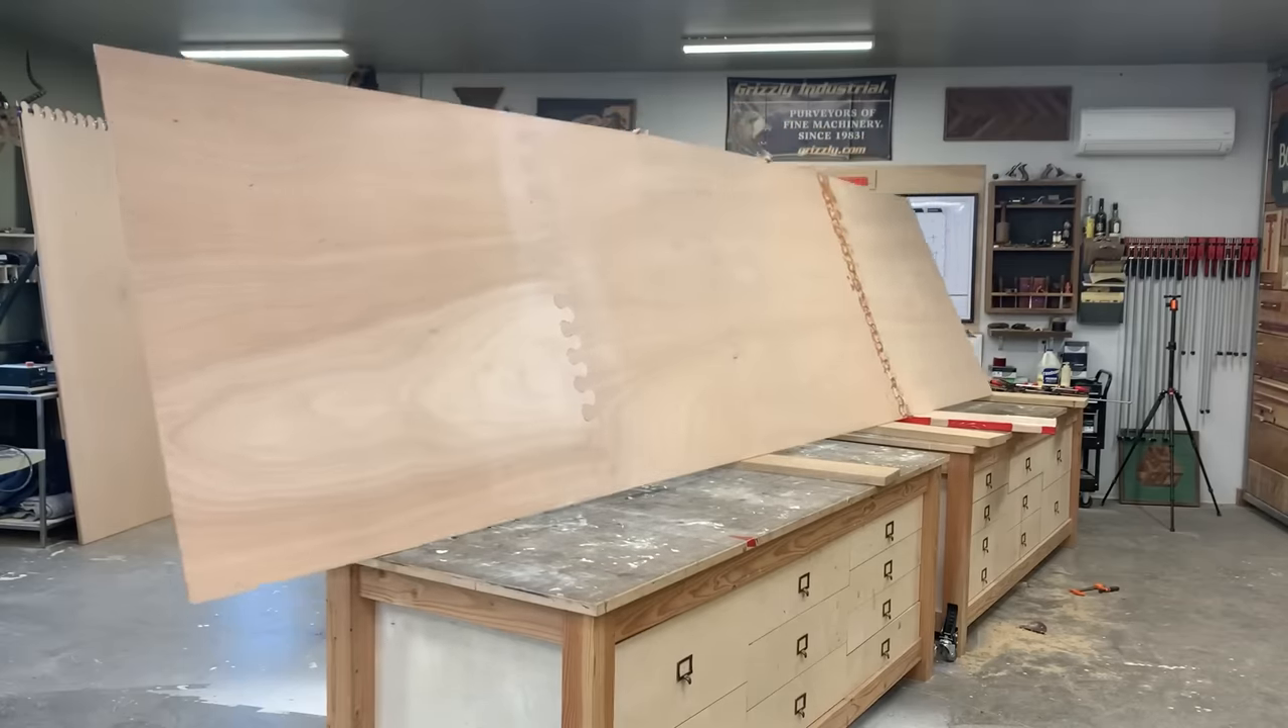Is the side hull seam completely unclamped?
Yes.